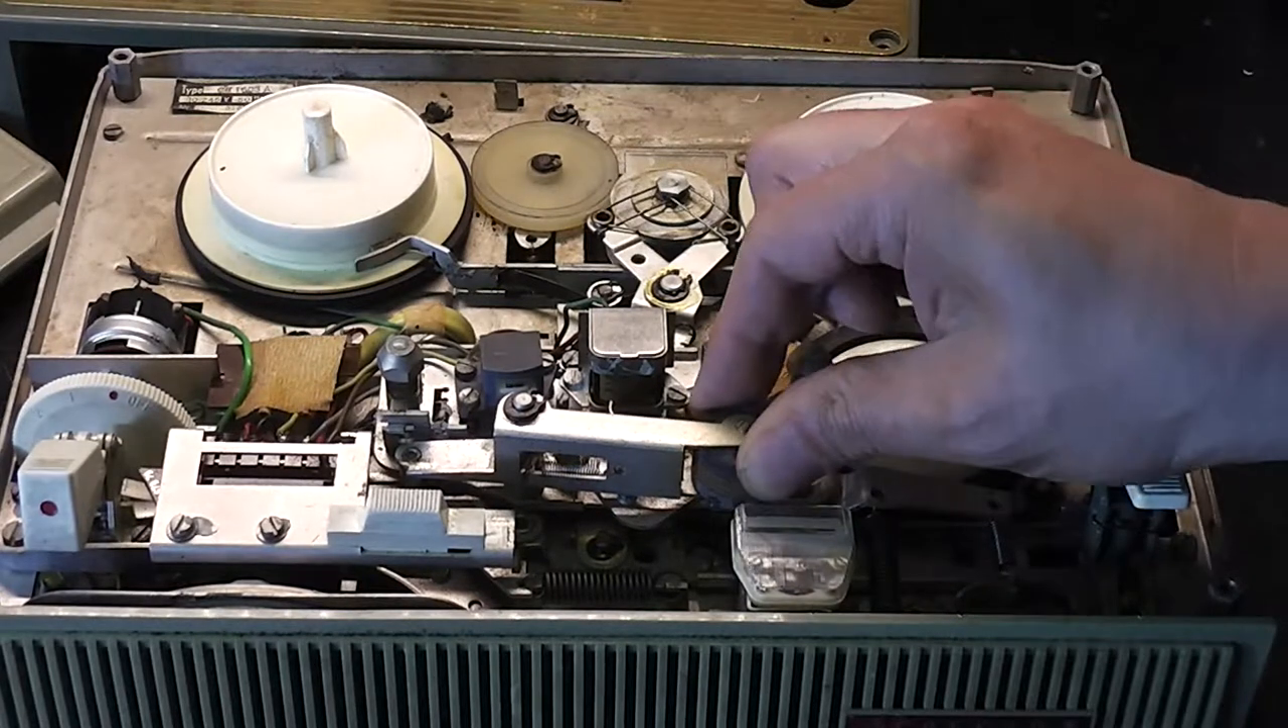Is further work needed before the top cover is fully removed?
No.